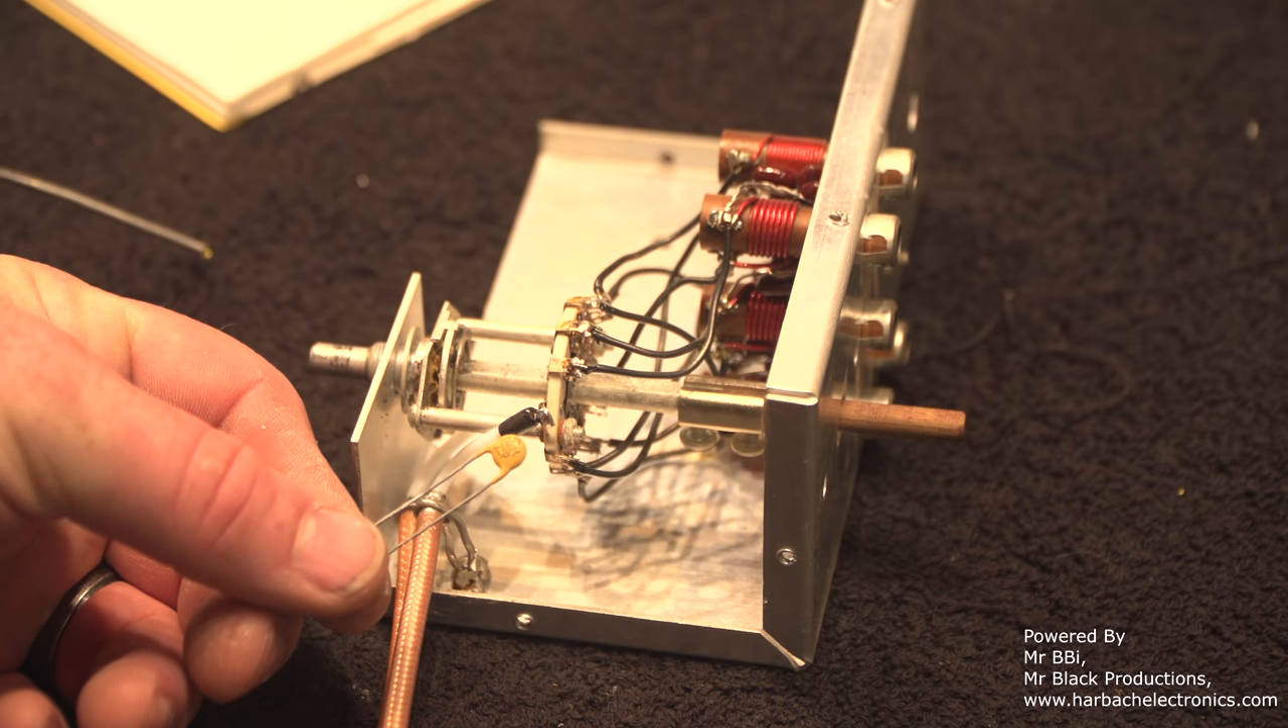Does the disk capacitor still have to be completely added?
Yes.